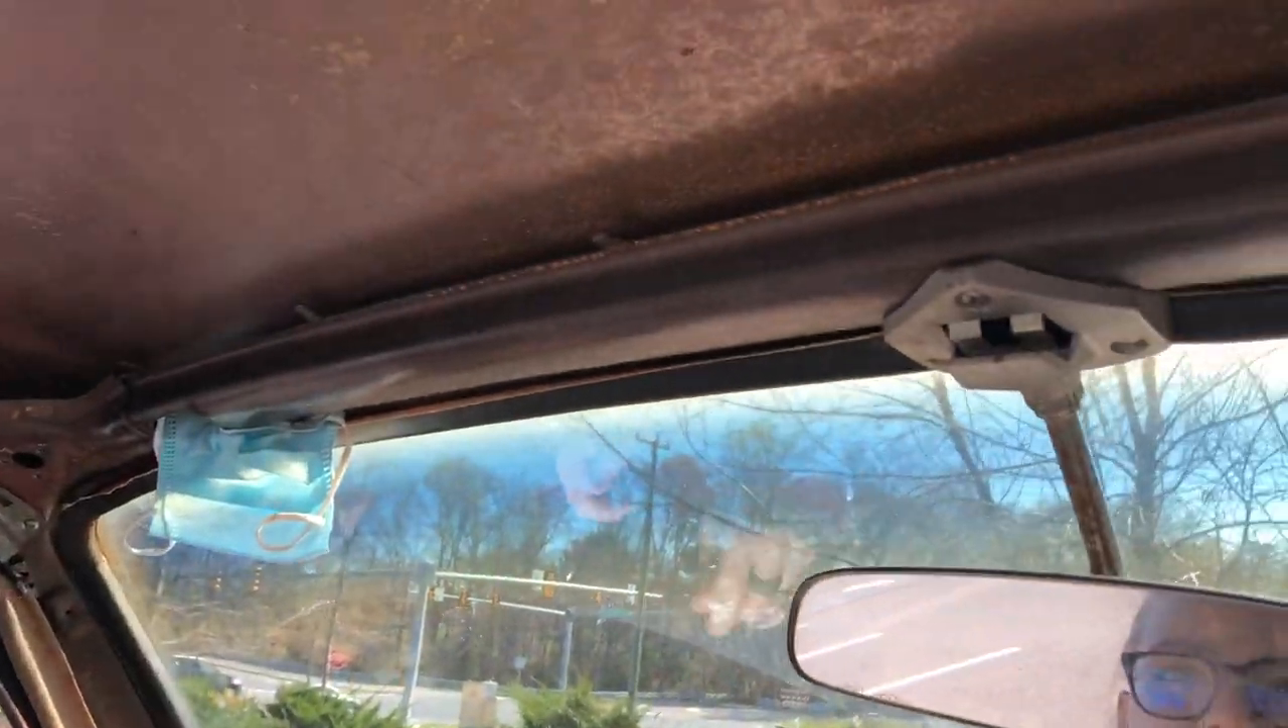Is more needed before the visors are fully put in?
Yes.